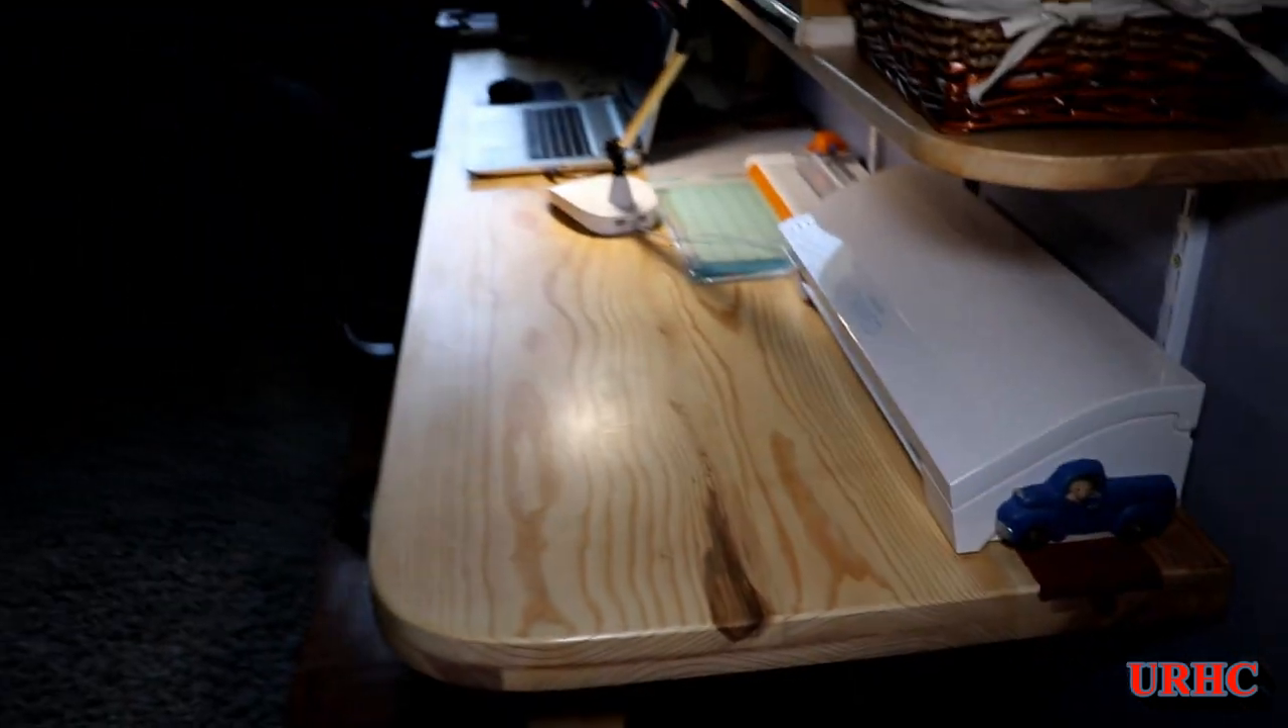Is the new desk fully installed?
Yes.